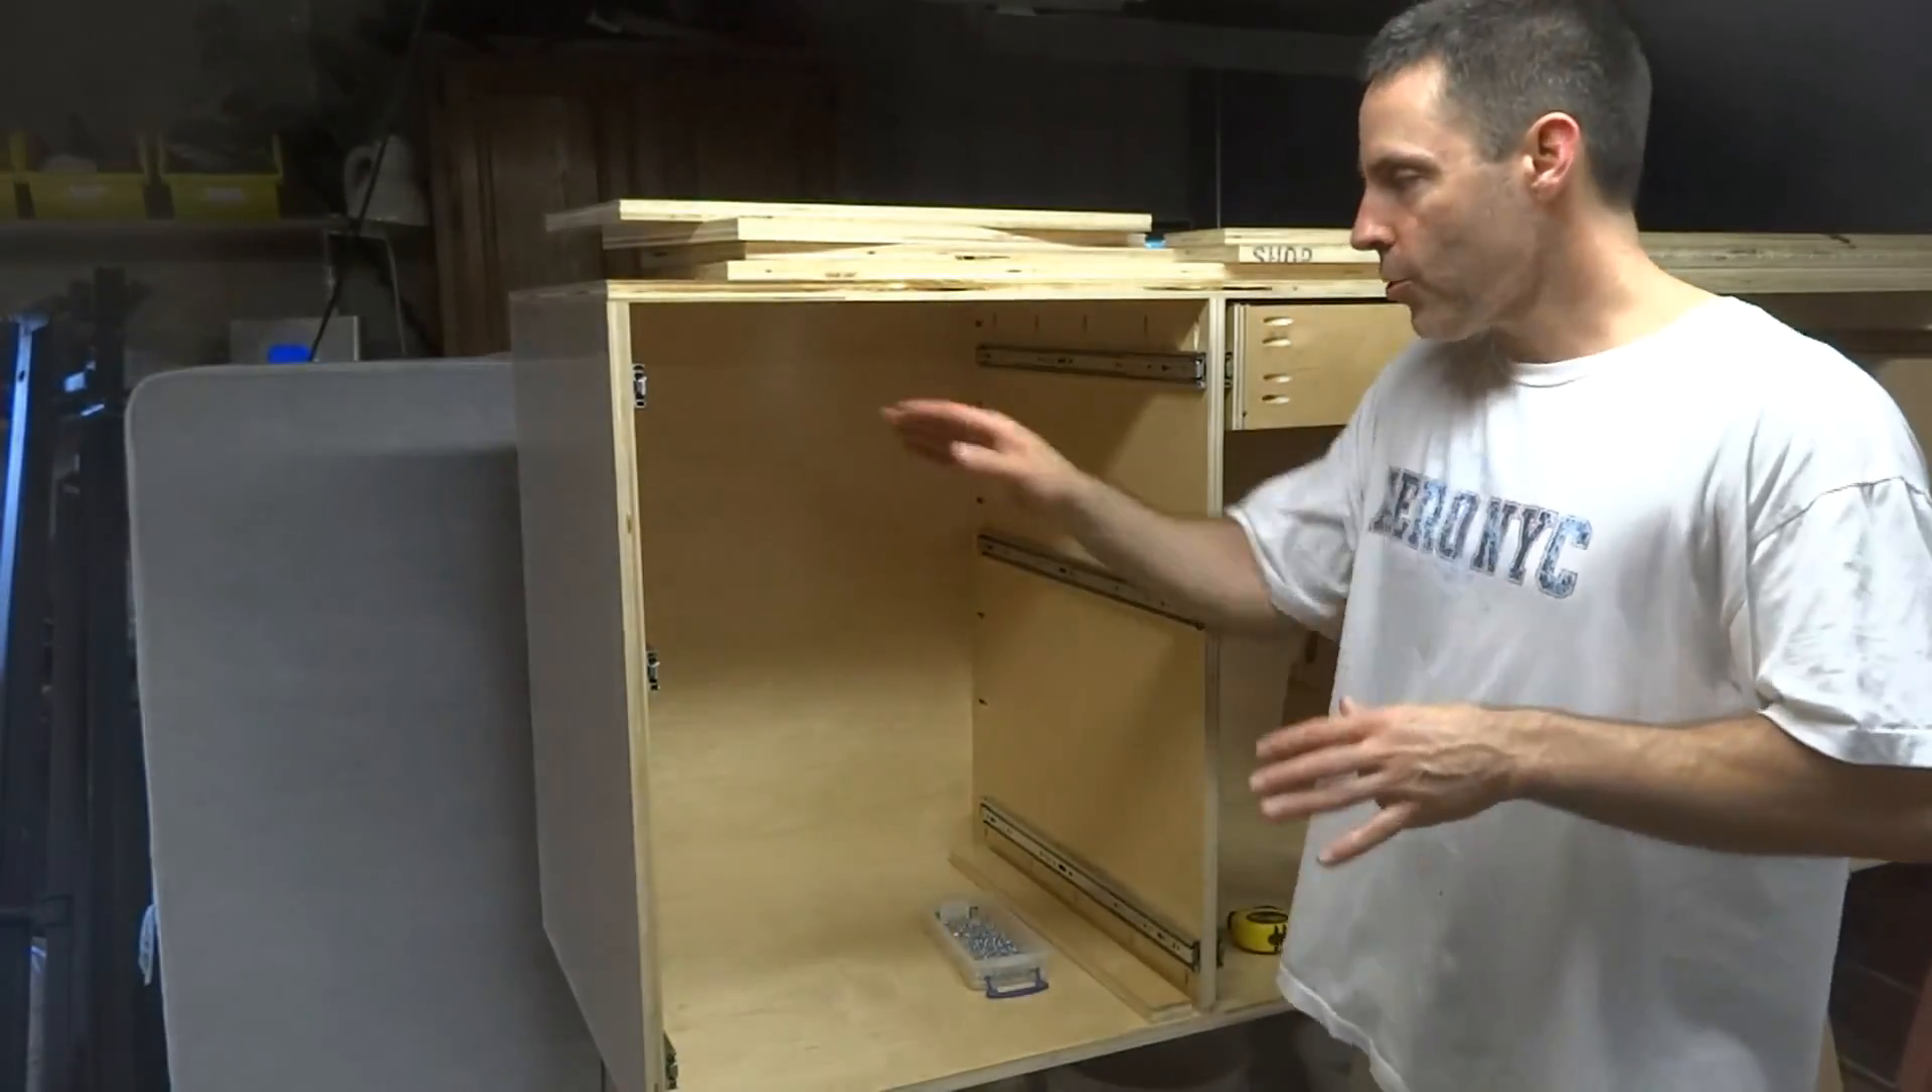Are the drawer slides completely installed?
Yes.